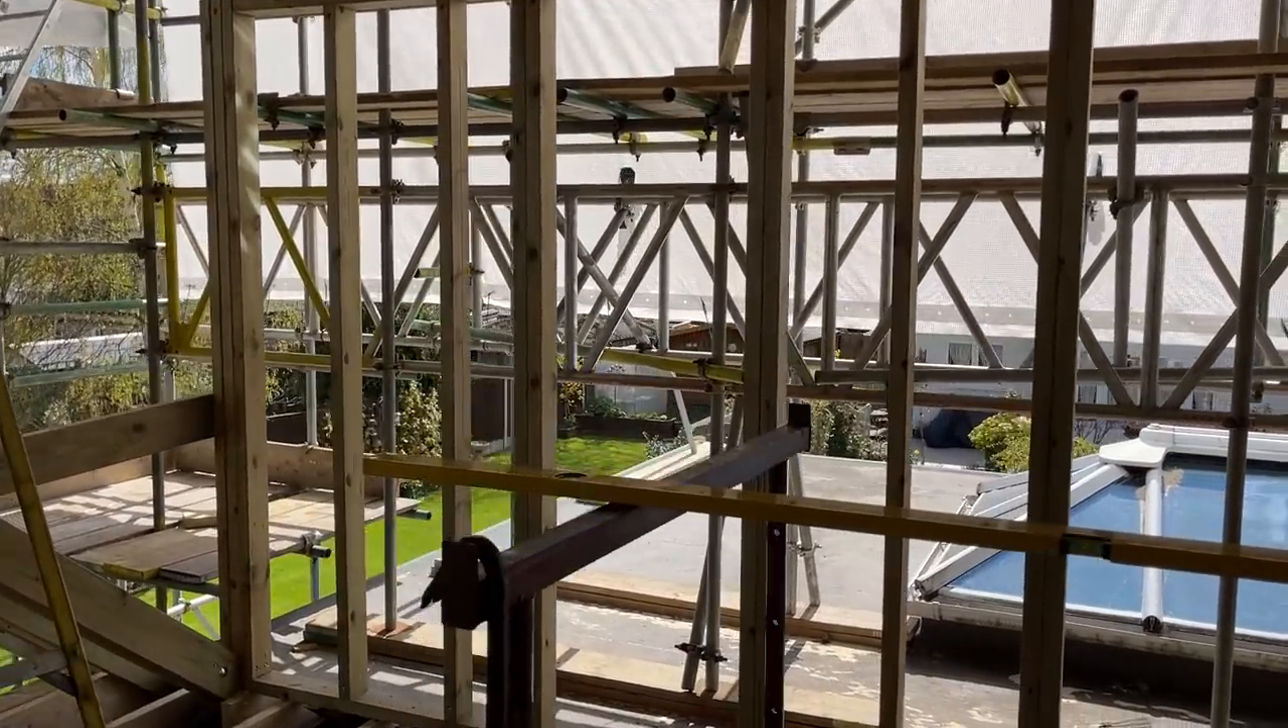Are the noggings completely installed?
No.